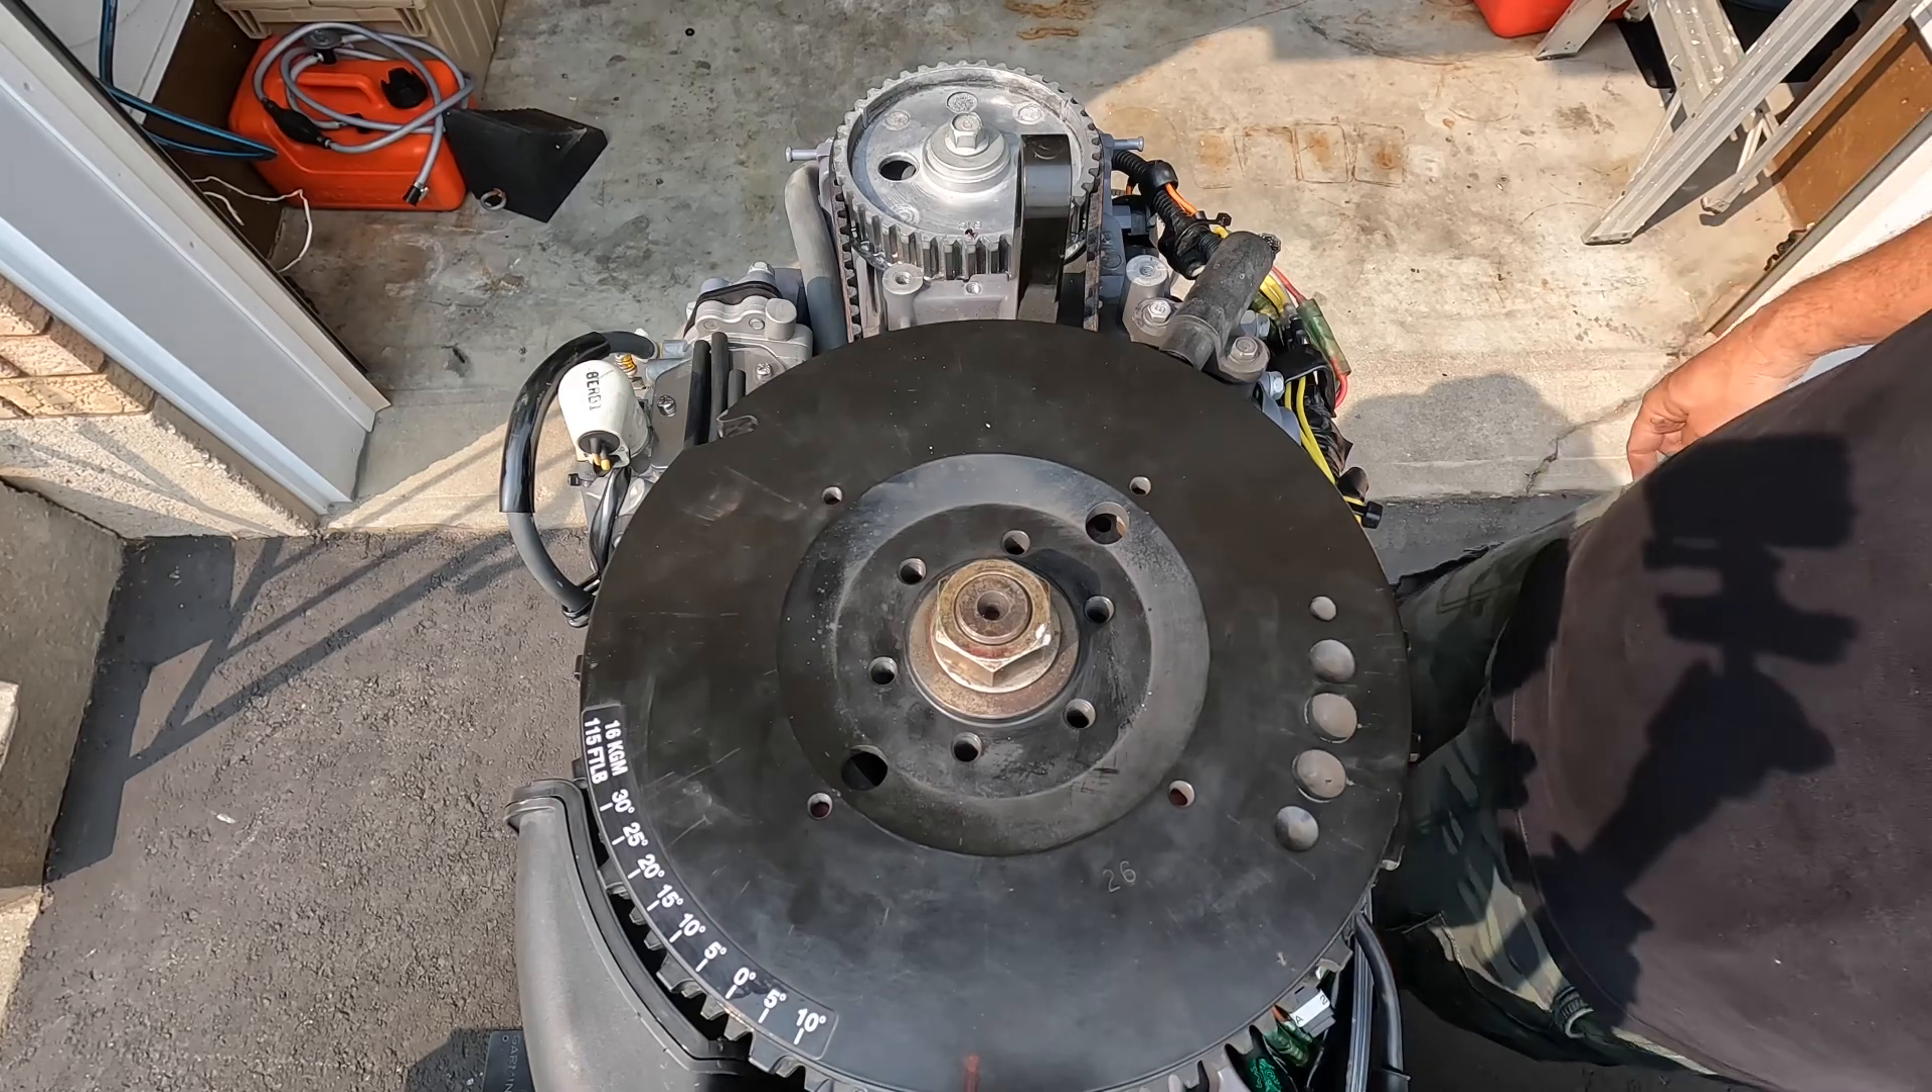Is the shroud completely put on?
No.